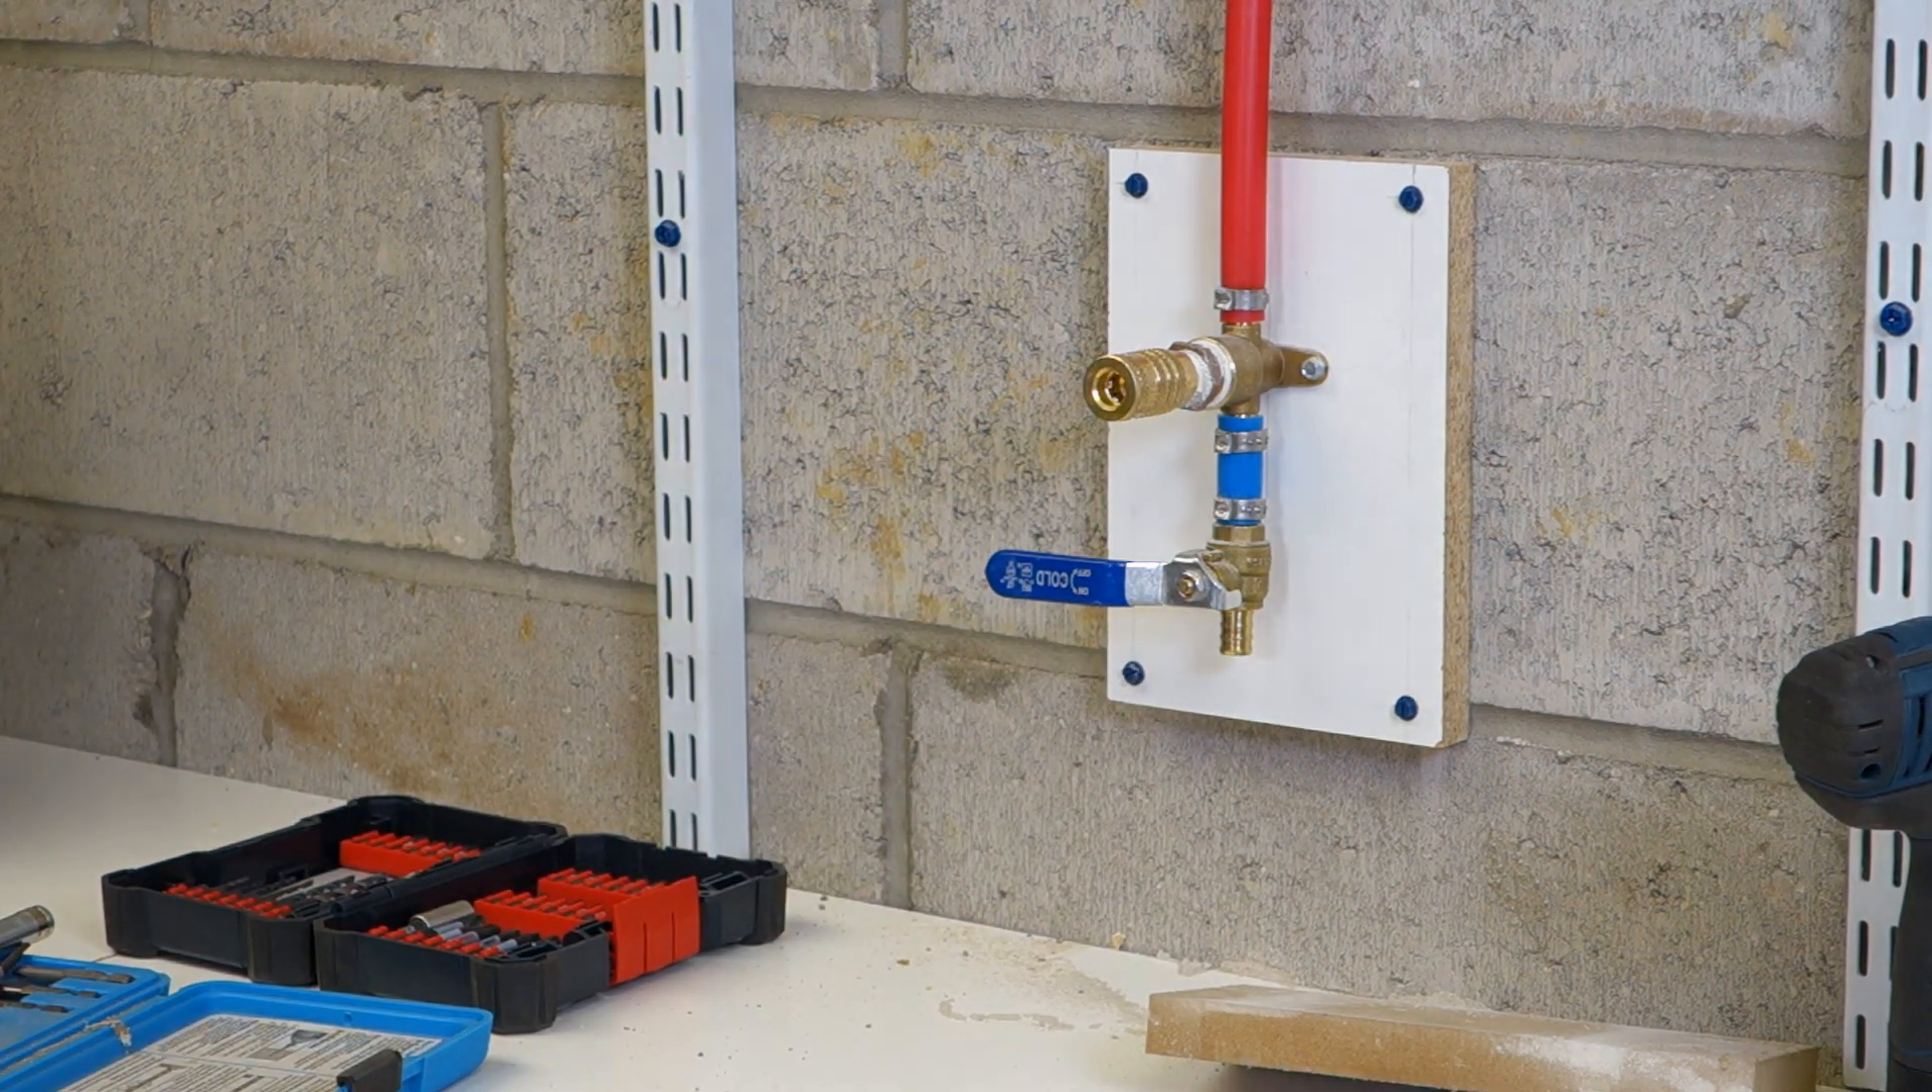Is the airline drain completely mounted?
Yes.